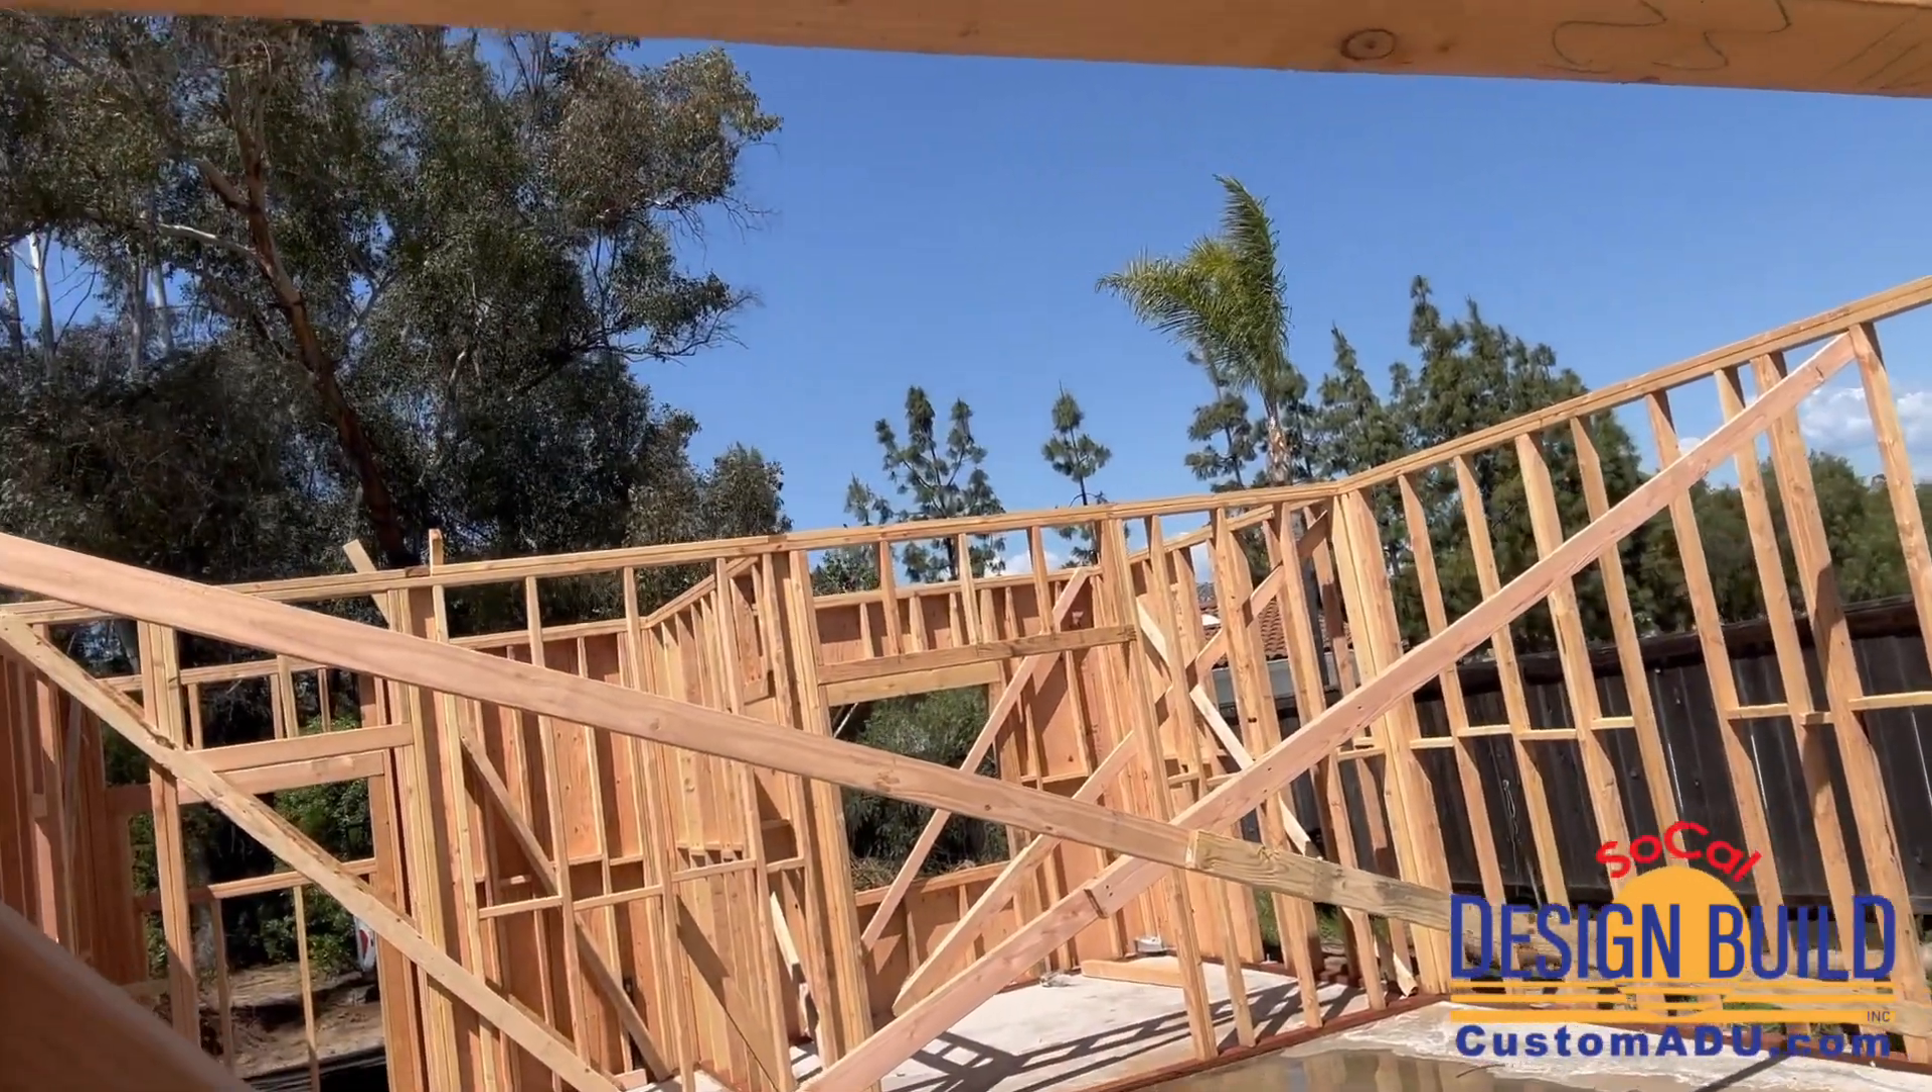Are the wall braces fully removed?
No.